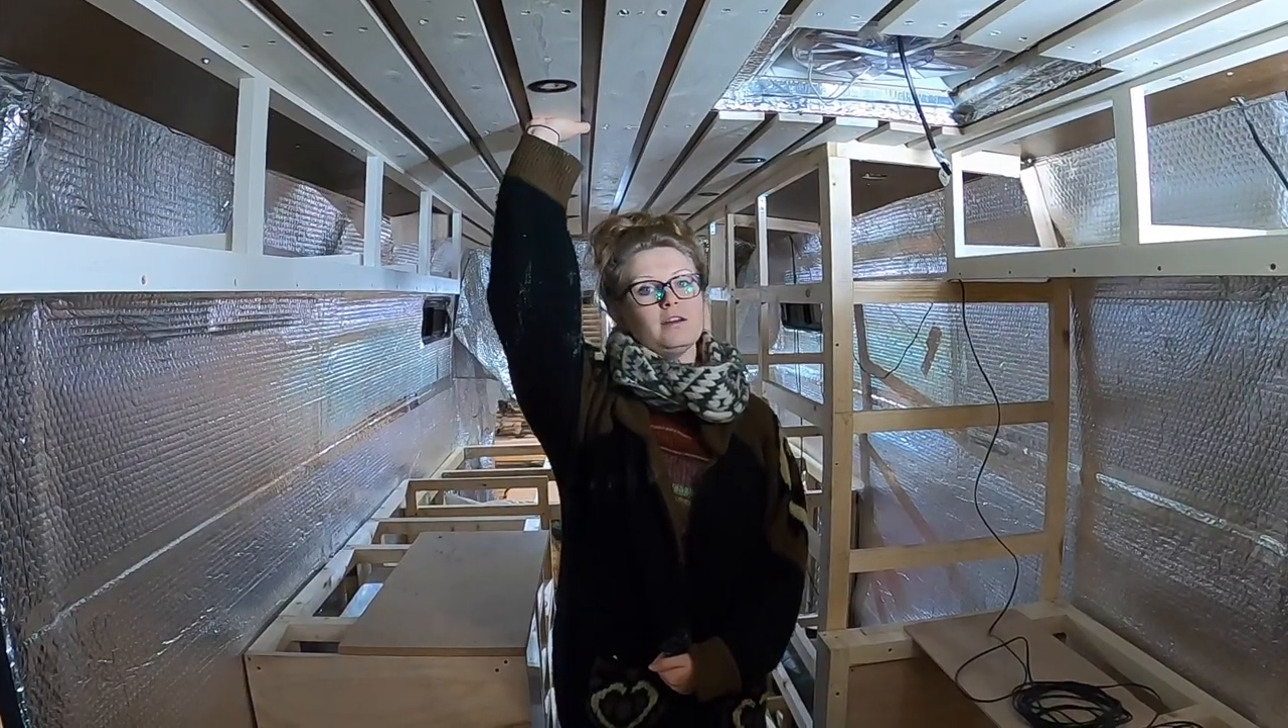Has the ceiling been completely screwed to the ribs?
Yes.